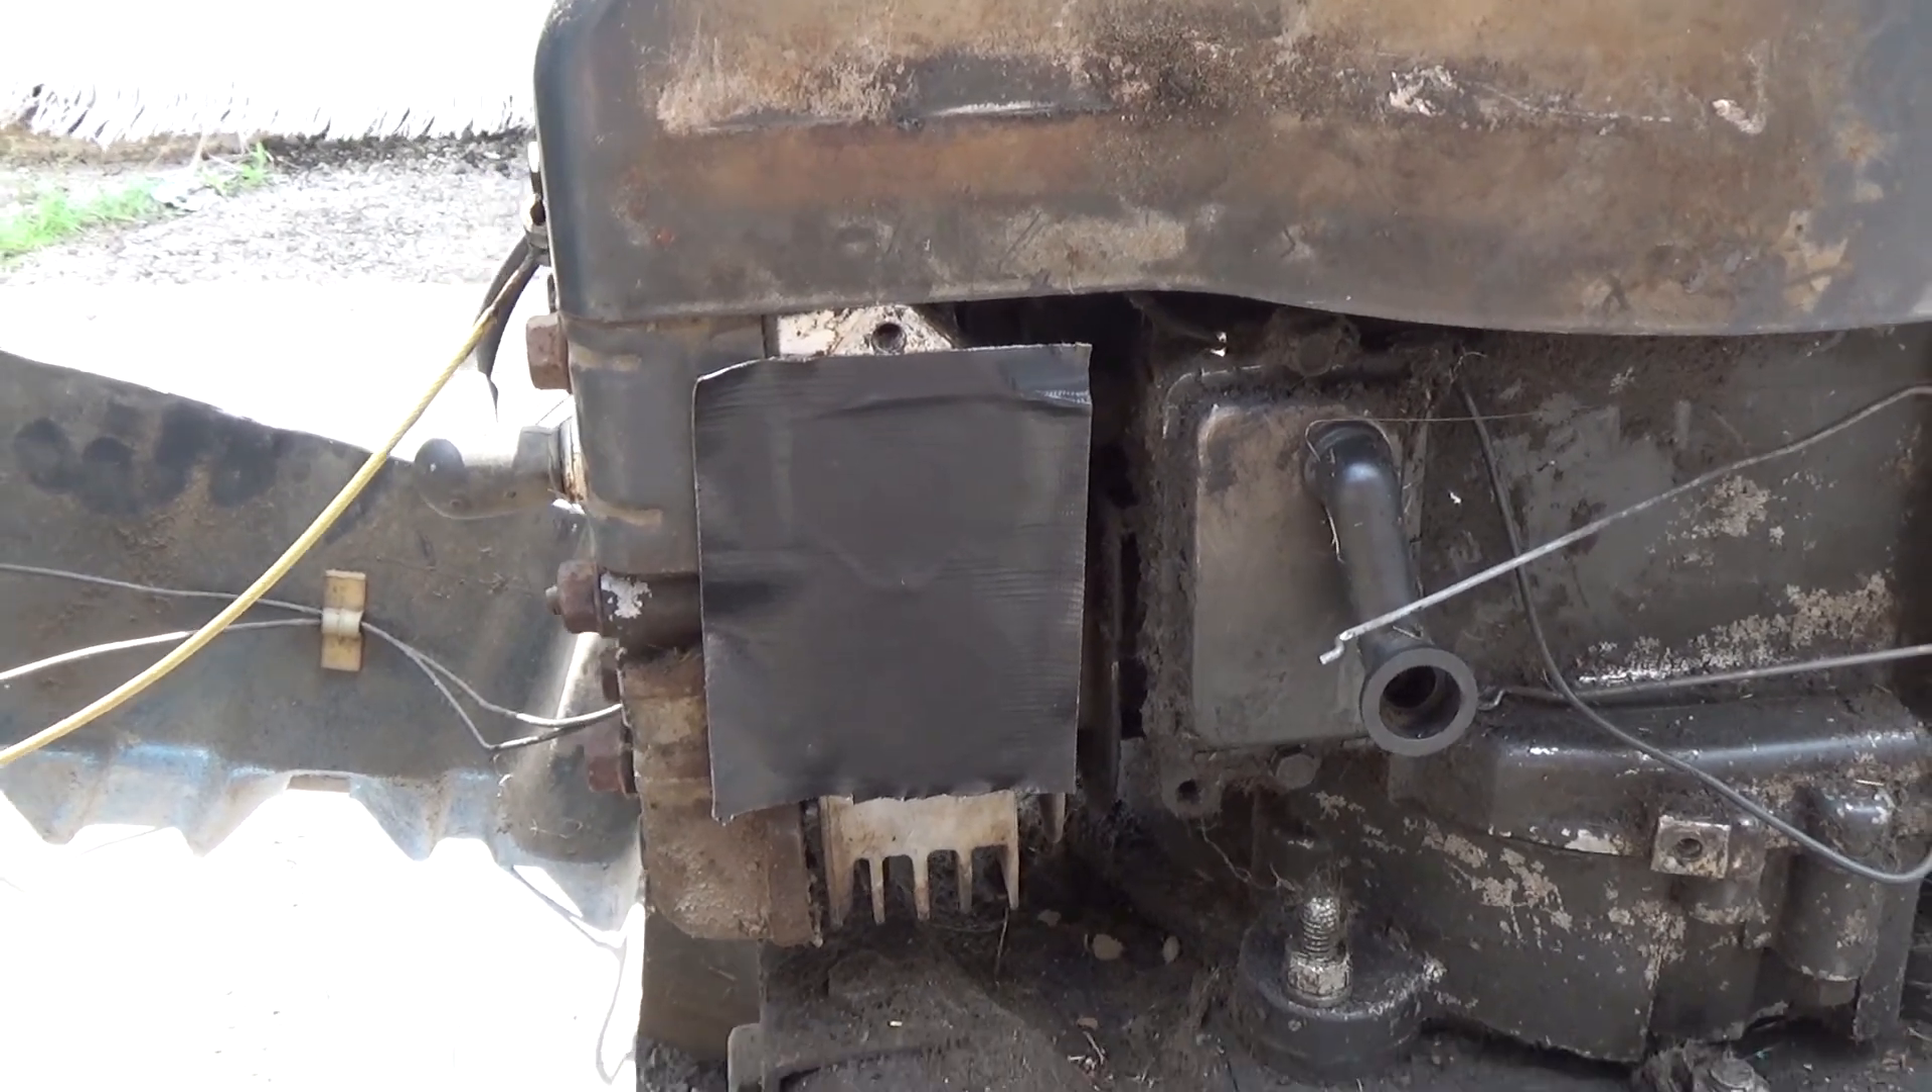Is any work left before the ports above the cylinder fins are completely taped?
No.